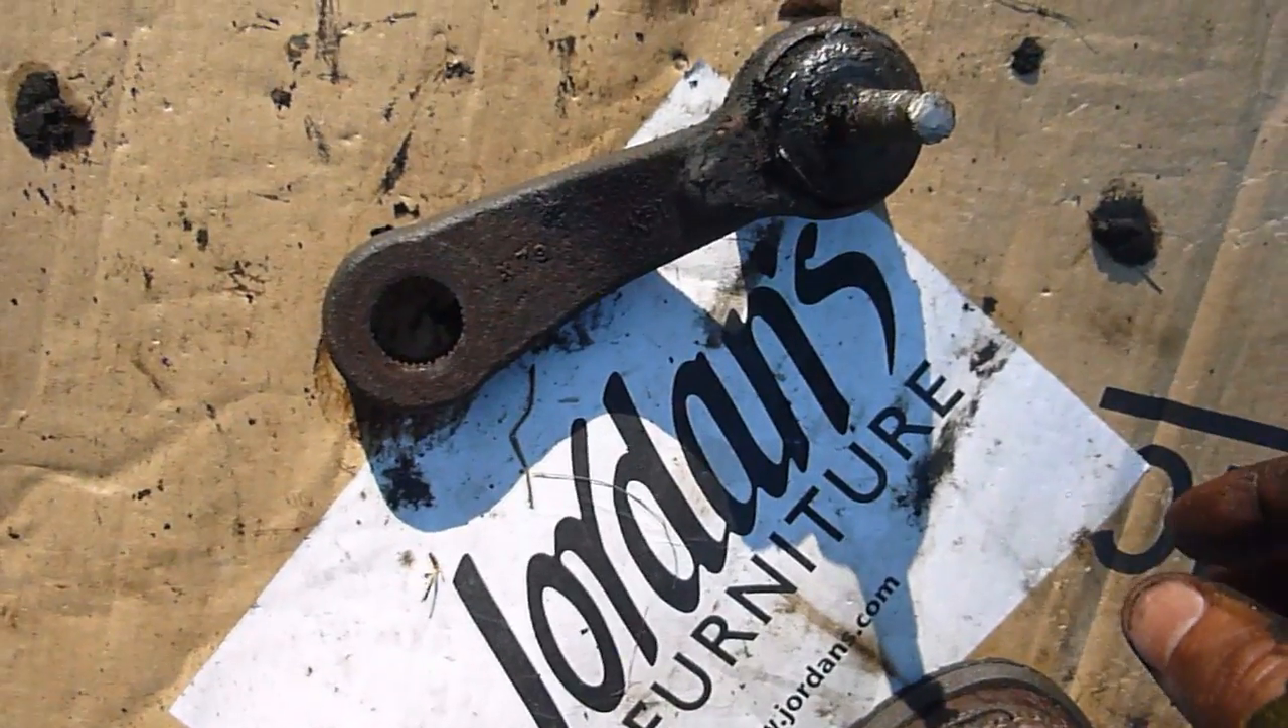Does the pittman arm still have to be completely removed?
No.